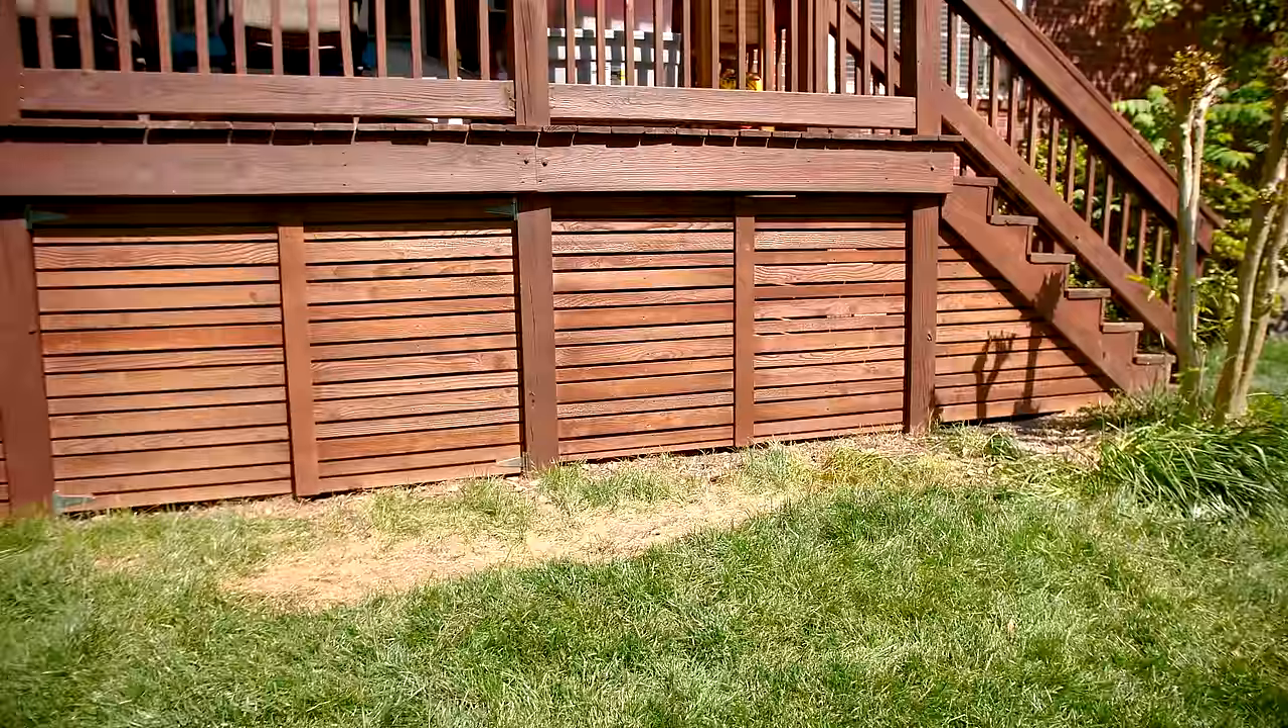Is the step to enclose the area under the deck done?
Yes.